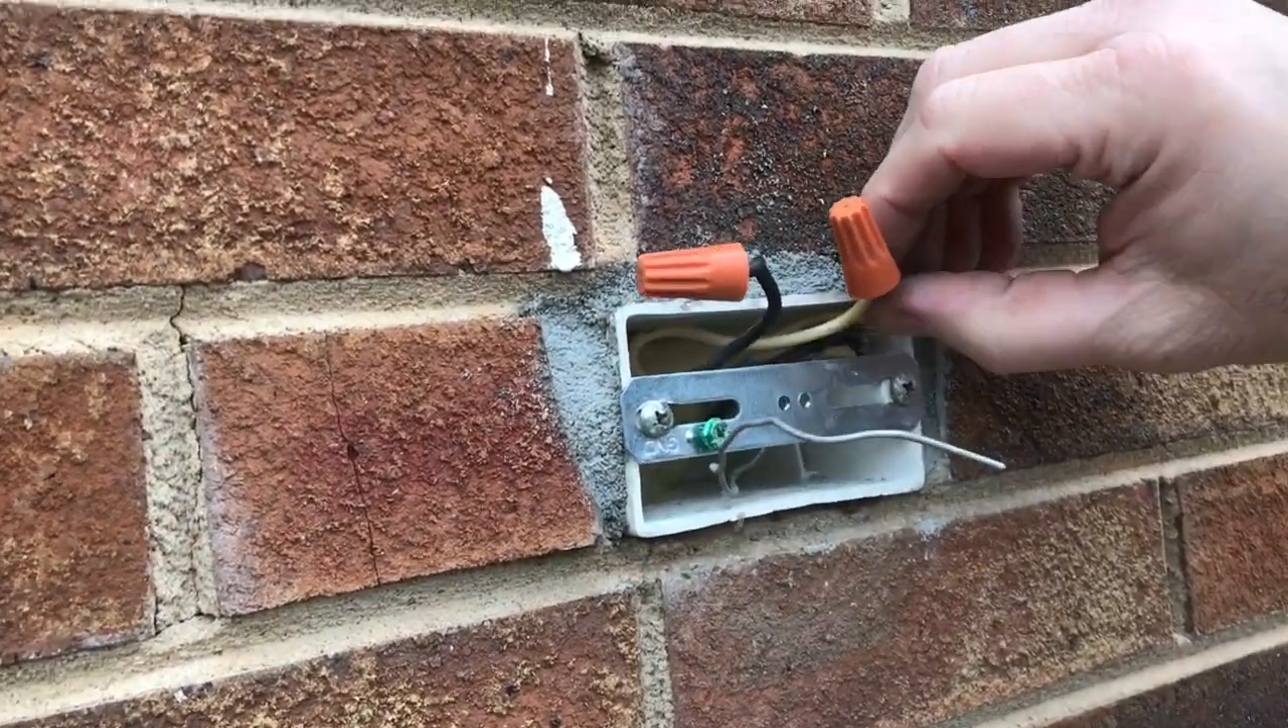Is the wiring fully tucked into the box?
No.